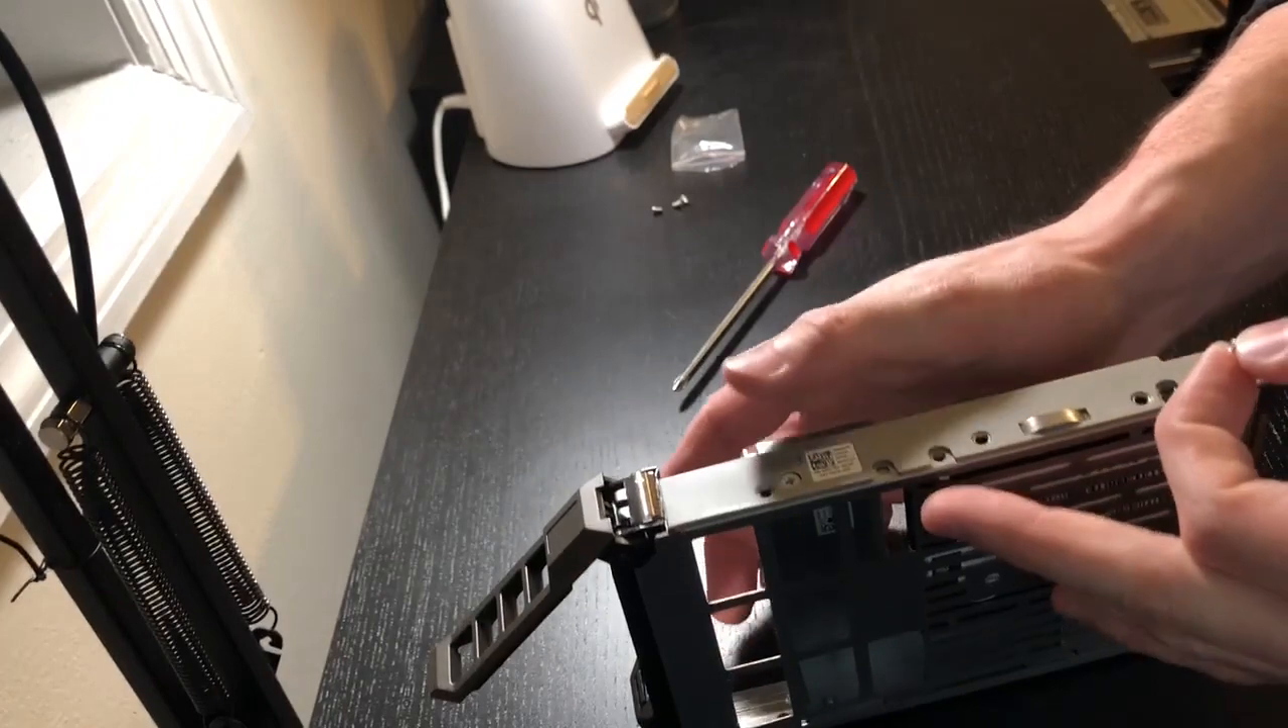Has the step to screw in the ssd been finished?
No.